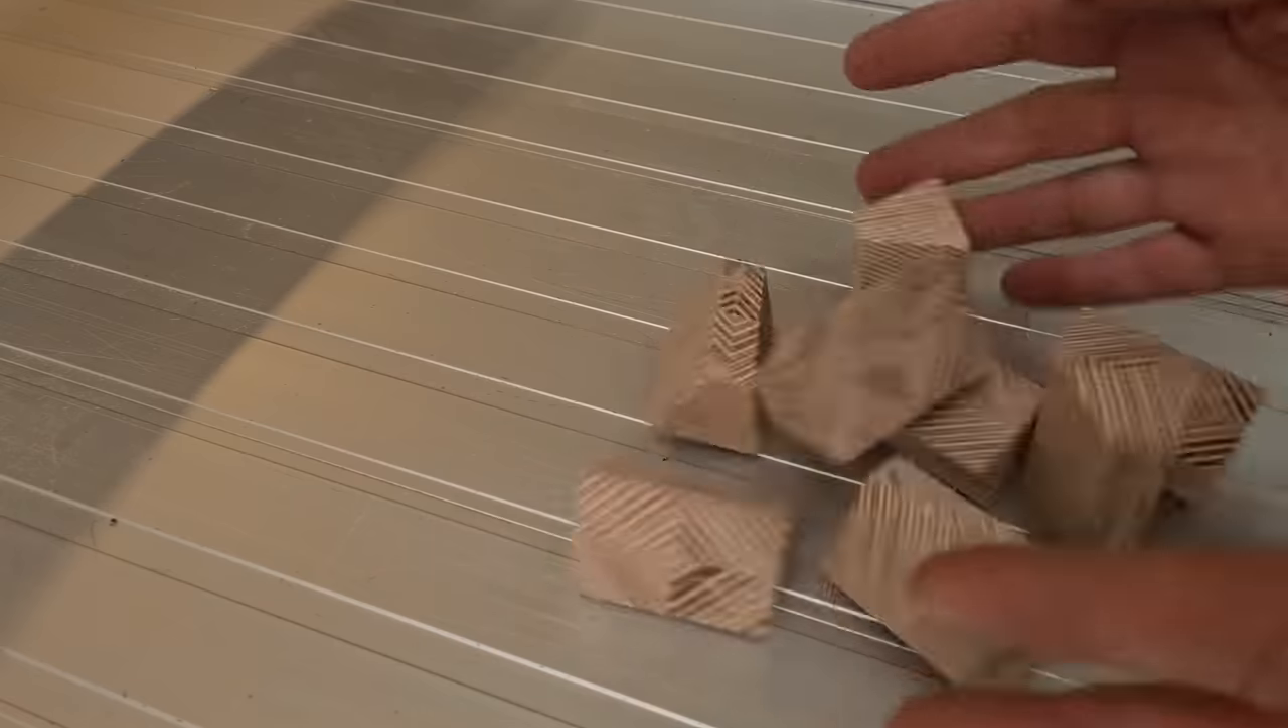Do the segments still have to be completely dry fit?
Yes.